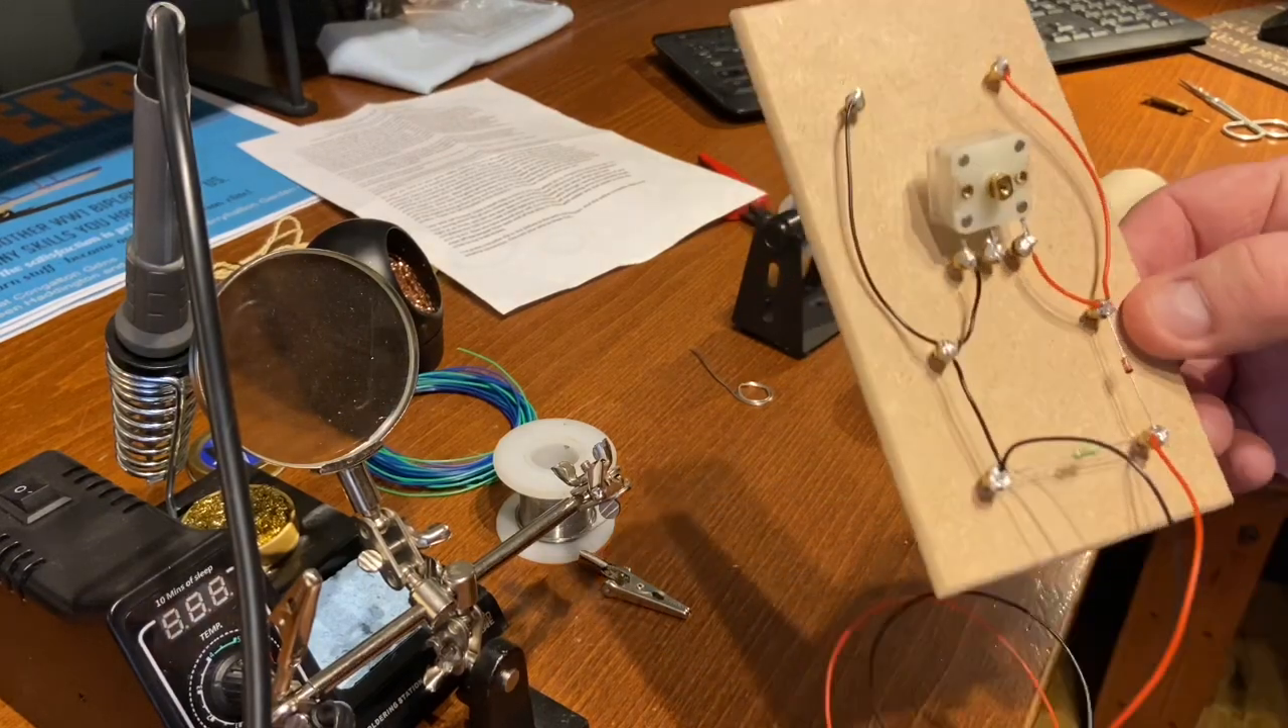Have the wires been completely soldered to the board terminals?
Yes.